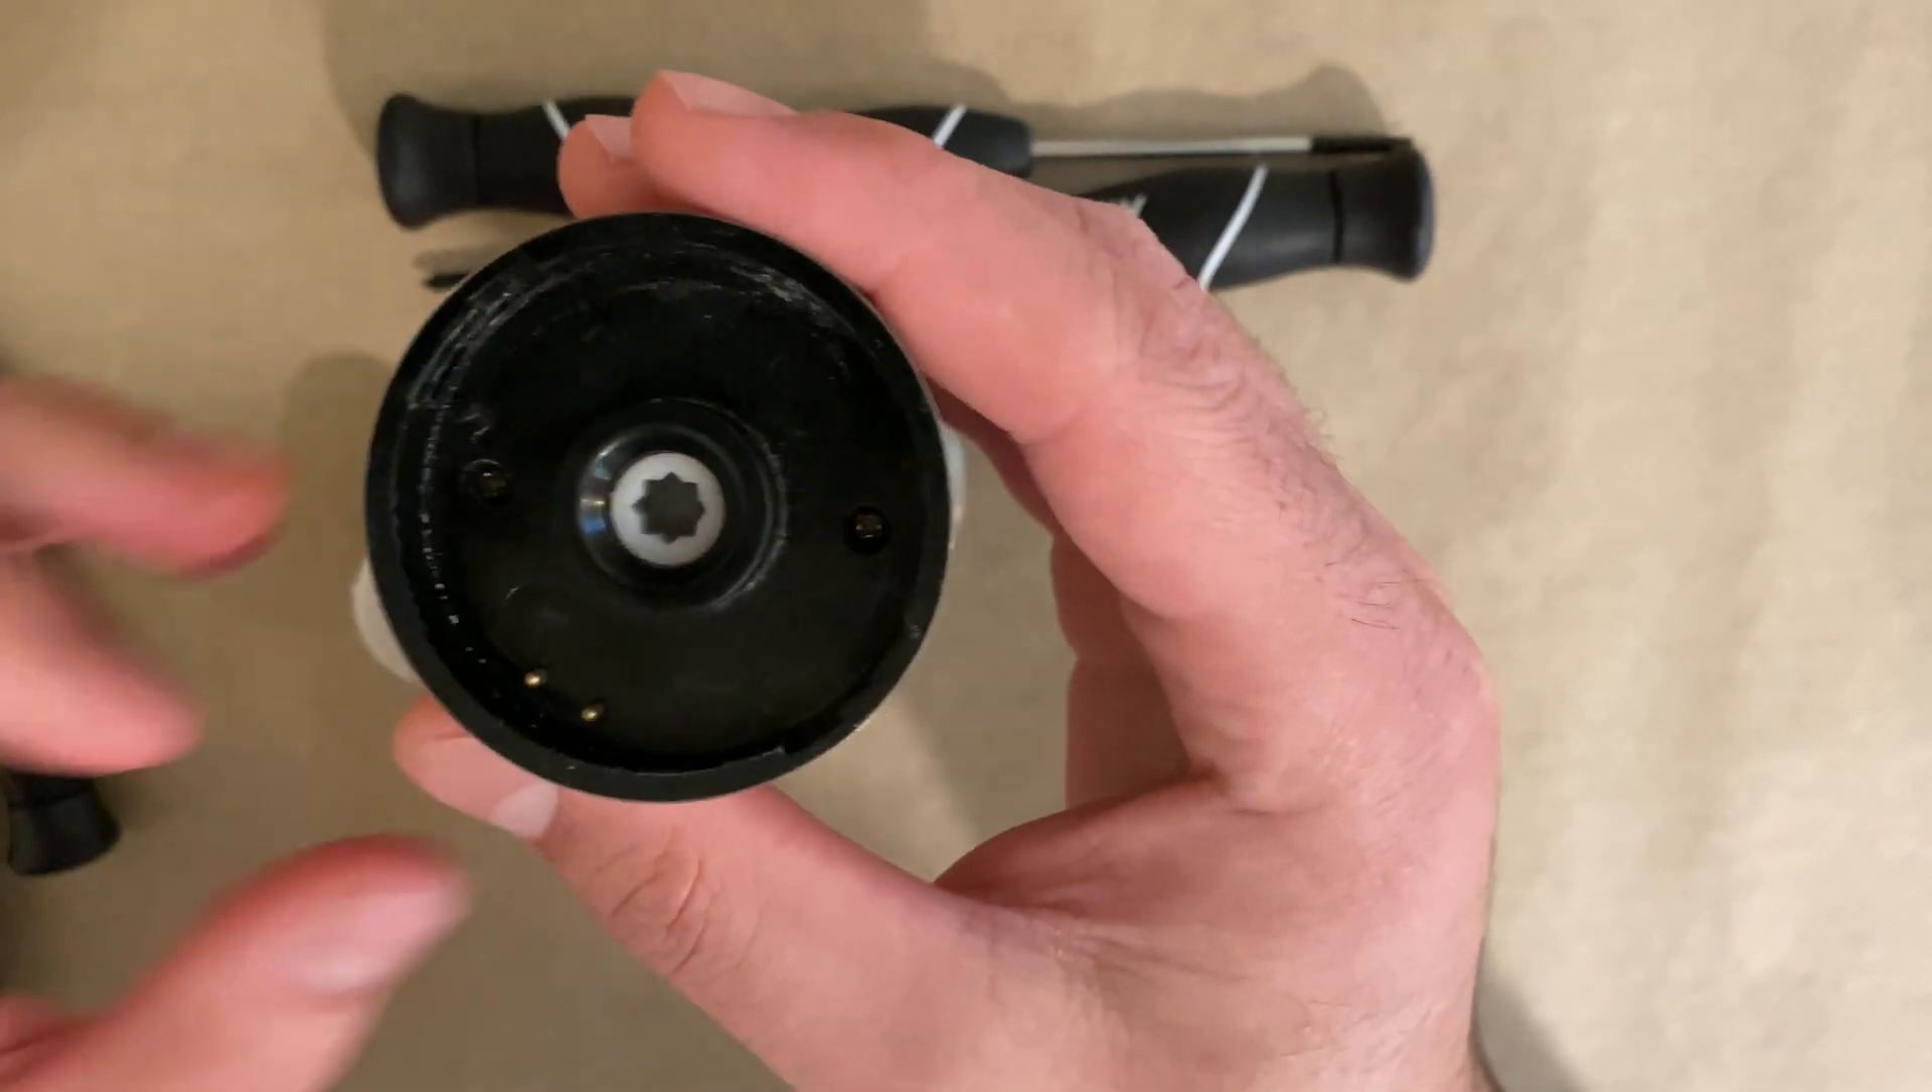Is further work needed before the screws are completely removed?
Yes.